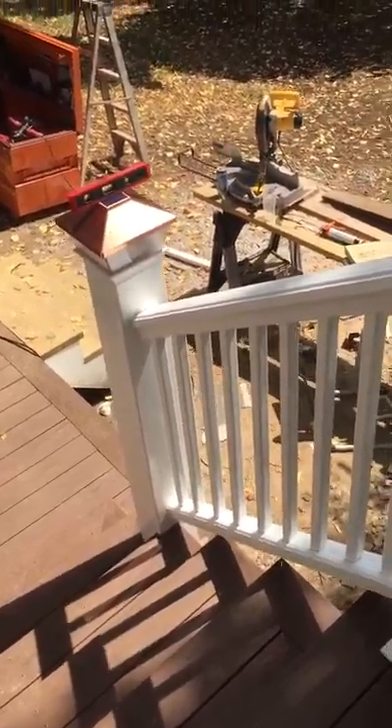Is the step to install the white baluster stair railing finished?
Yes.